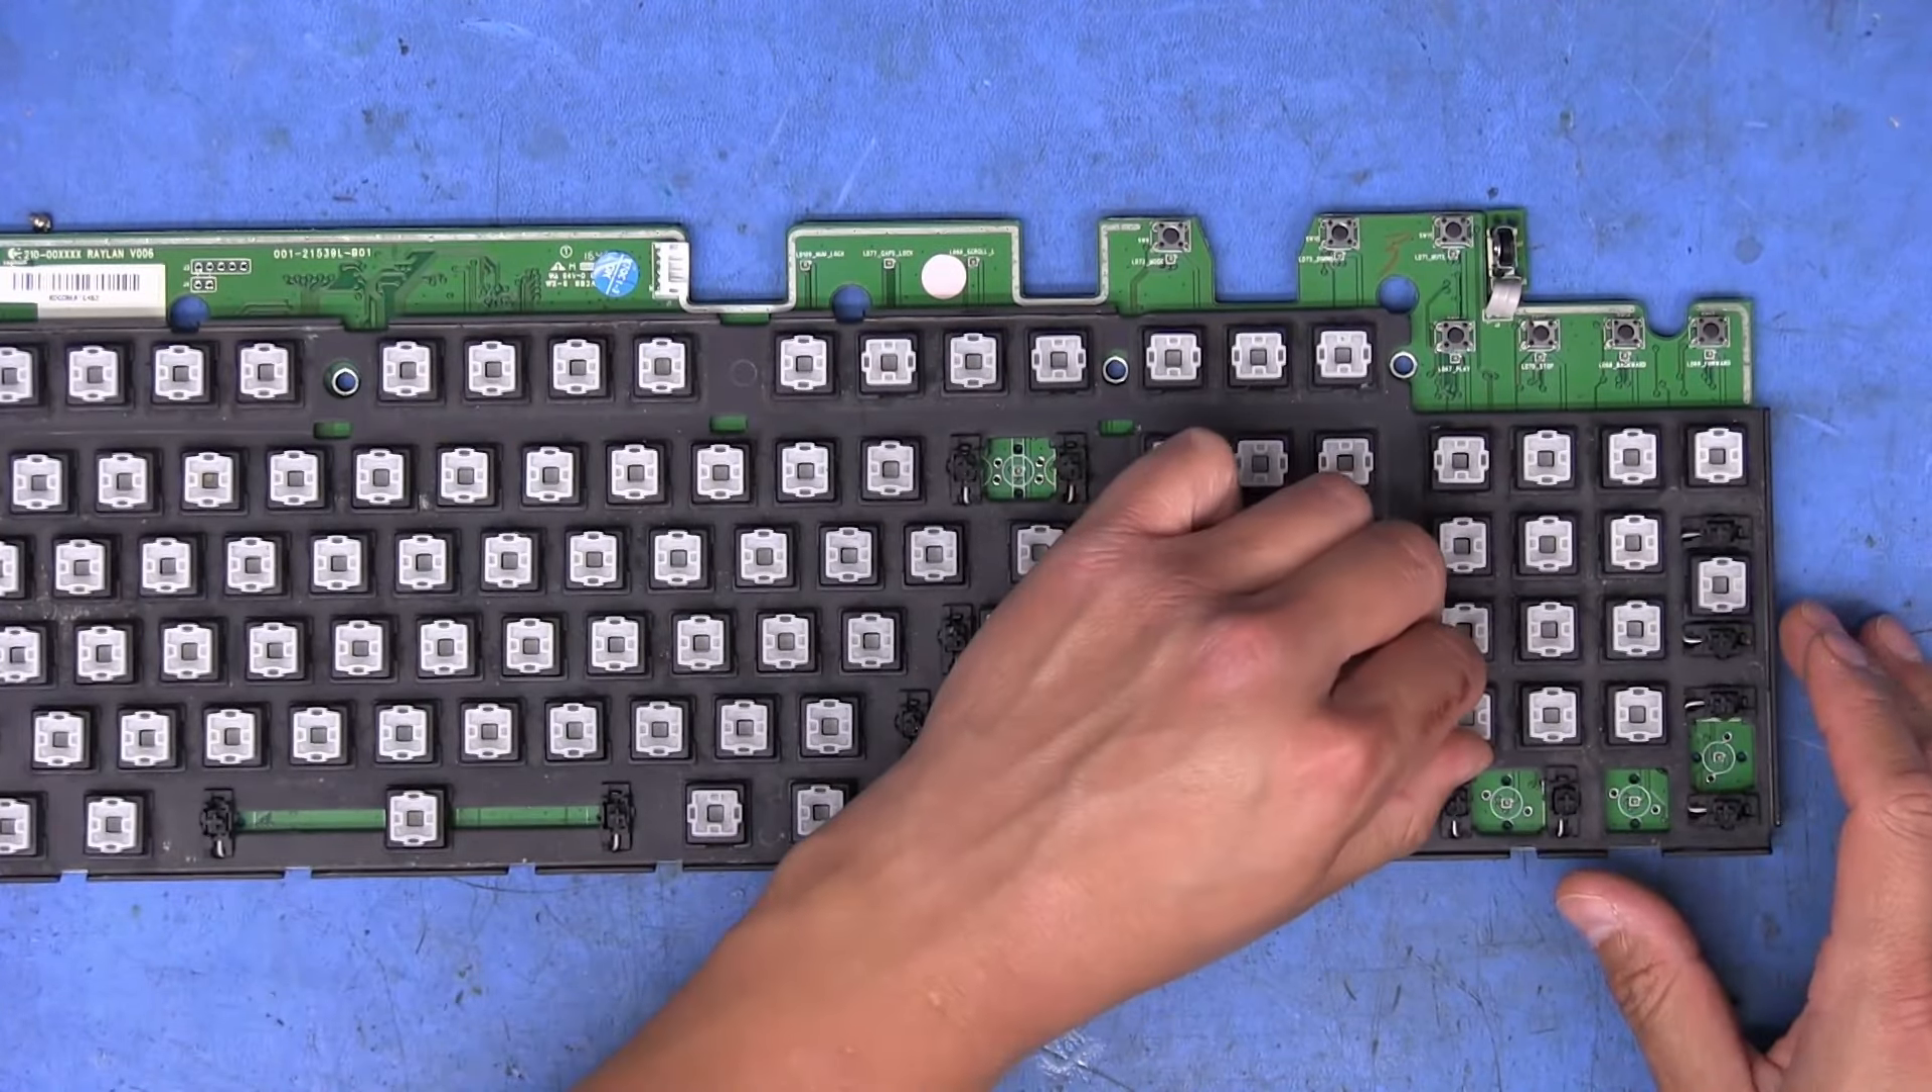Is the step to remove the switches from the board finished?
No.